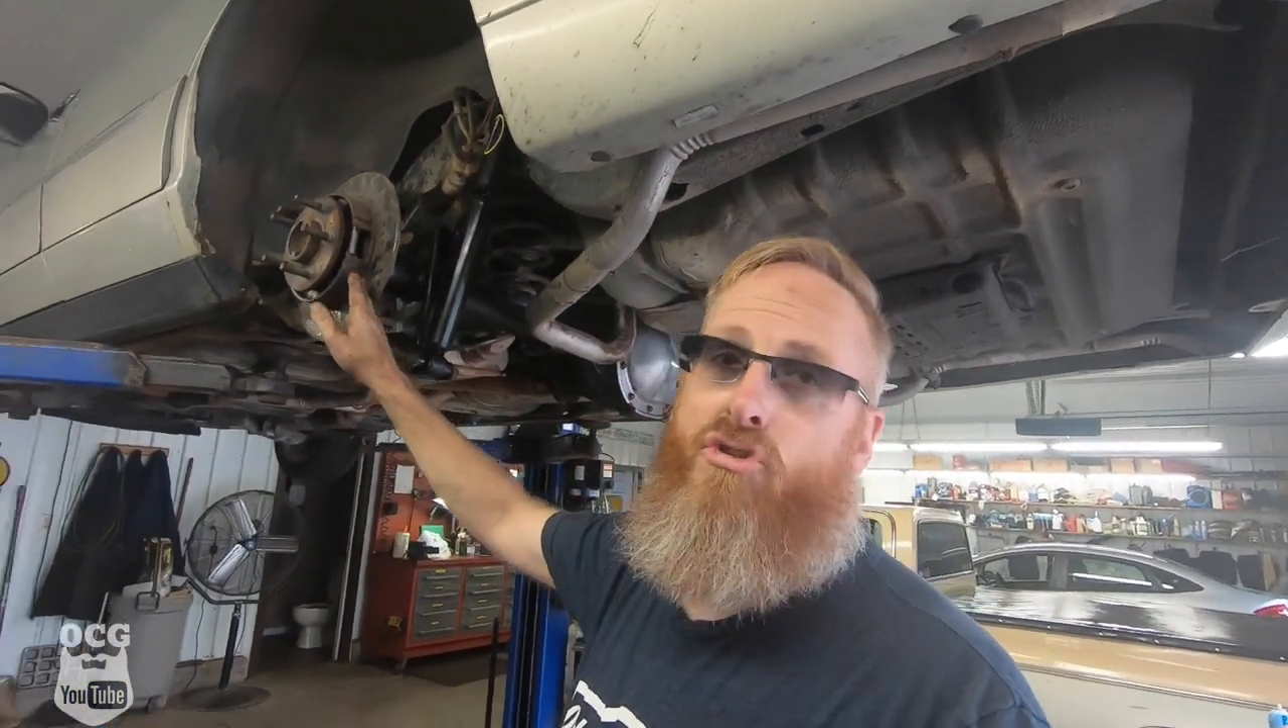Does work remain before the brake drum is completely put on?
Yes.